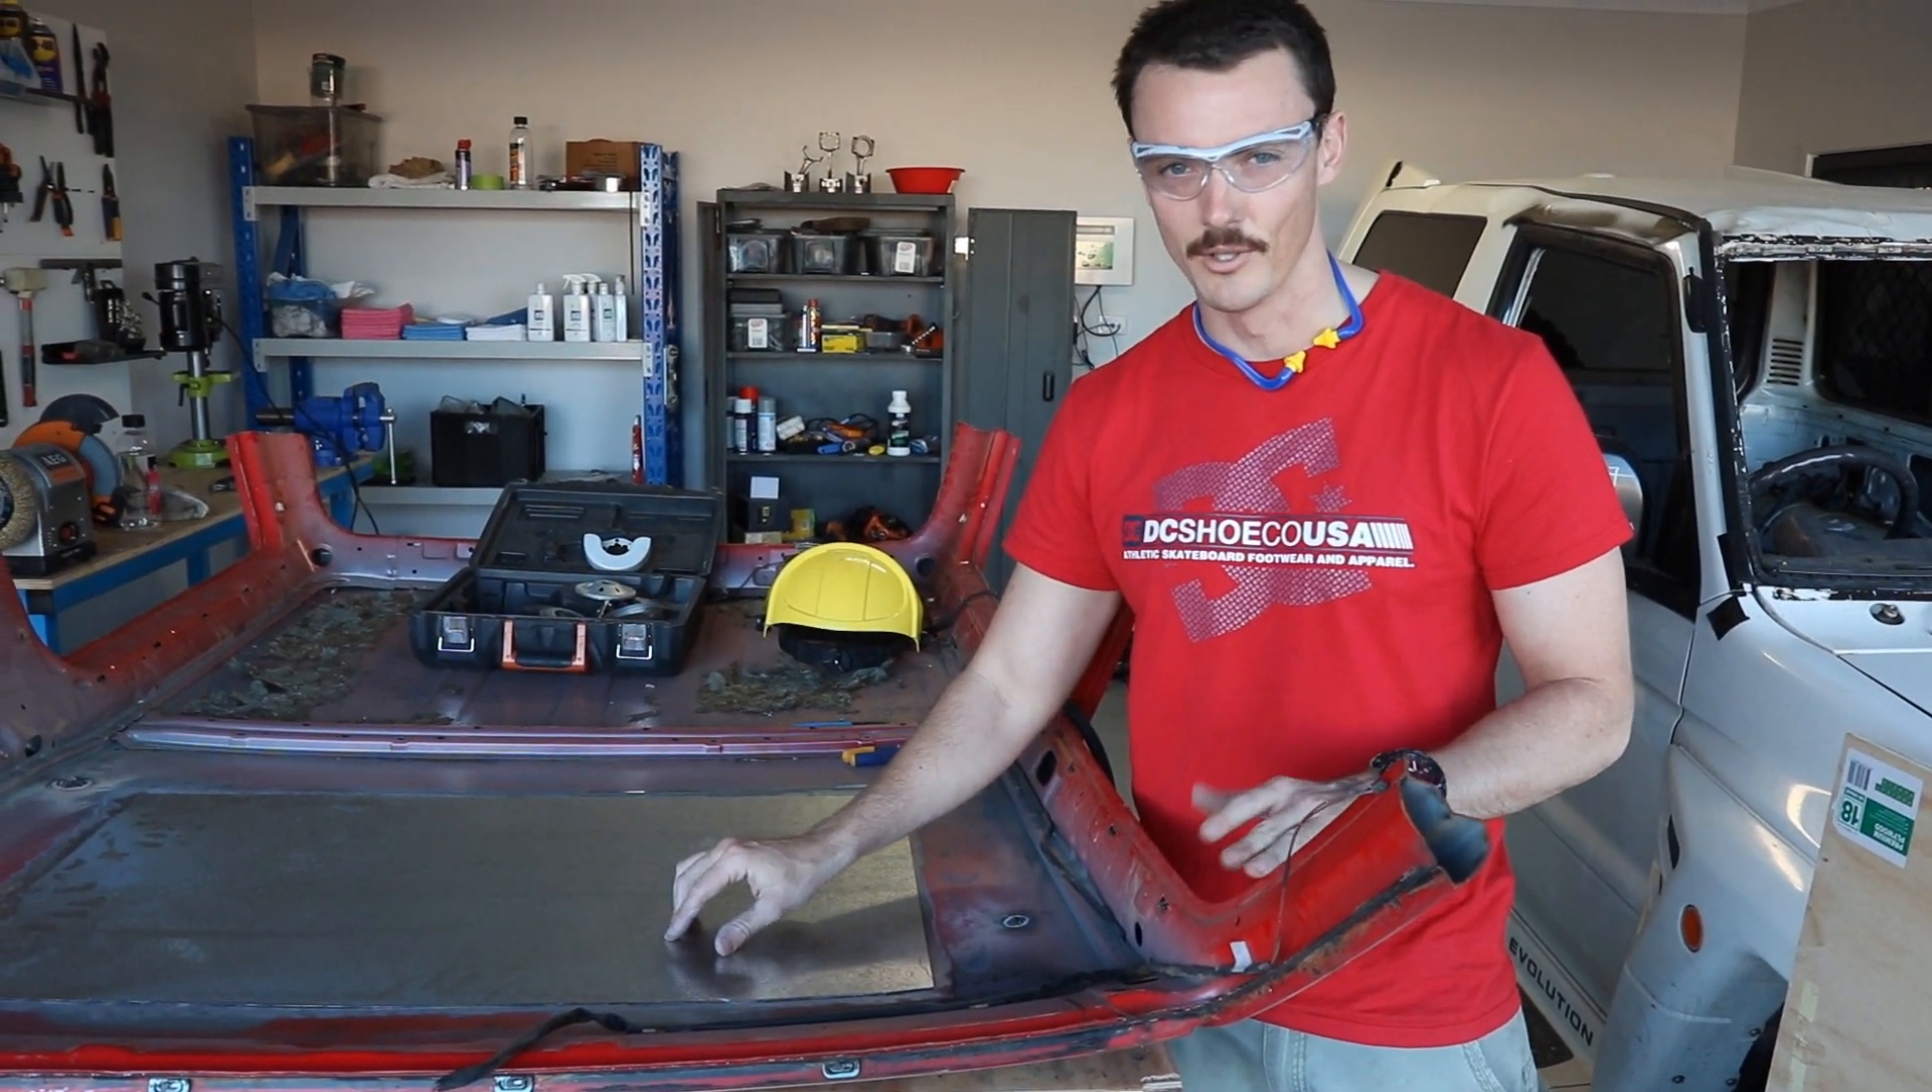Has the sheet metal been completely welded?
No.